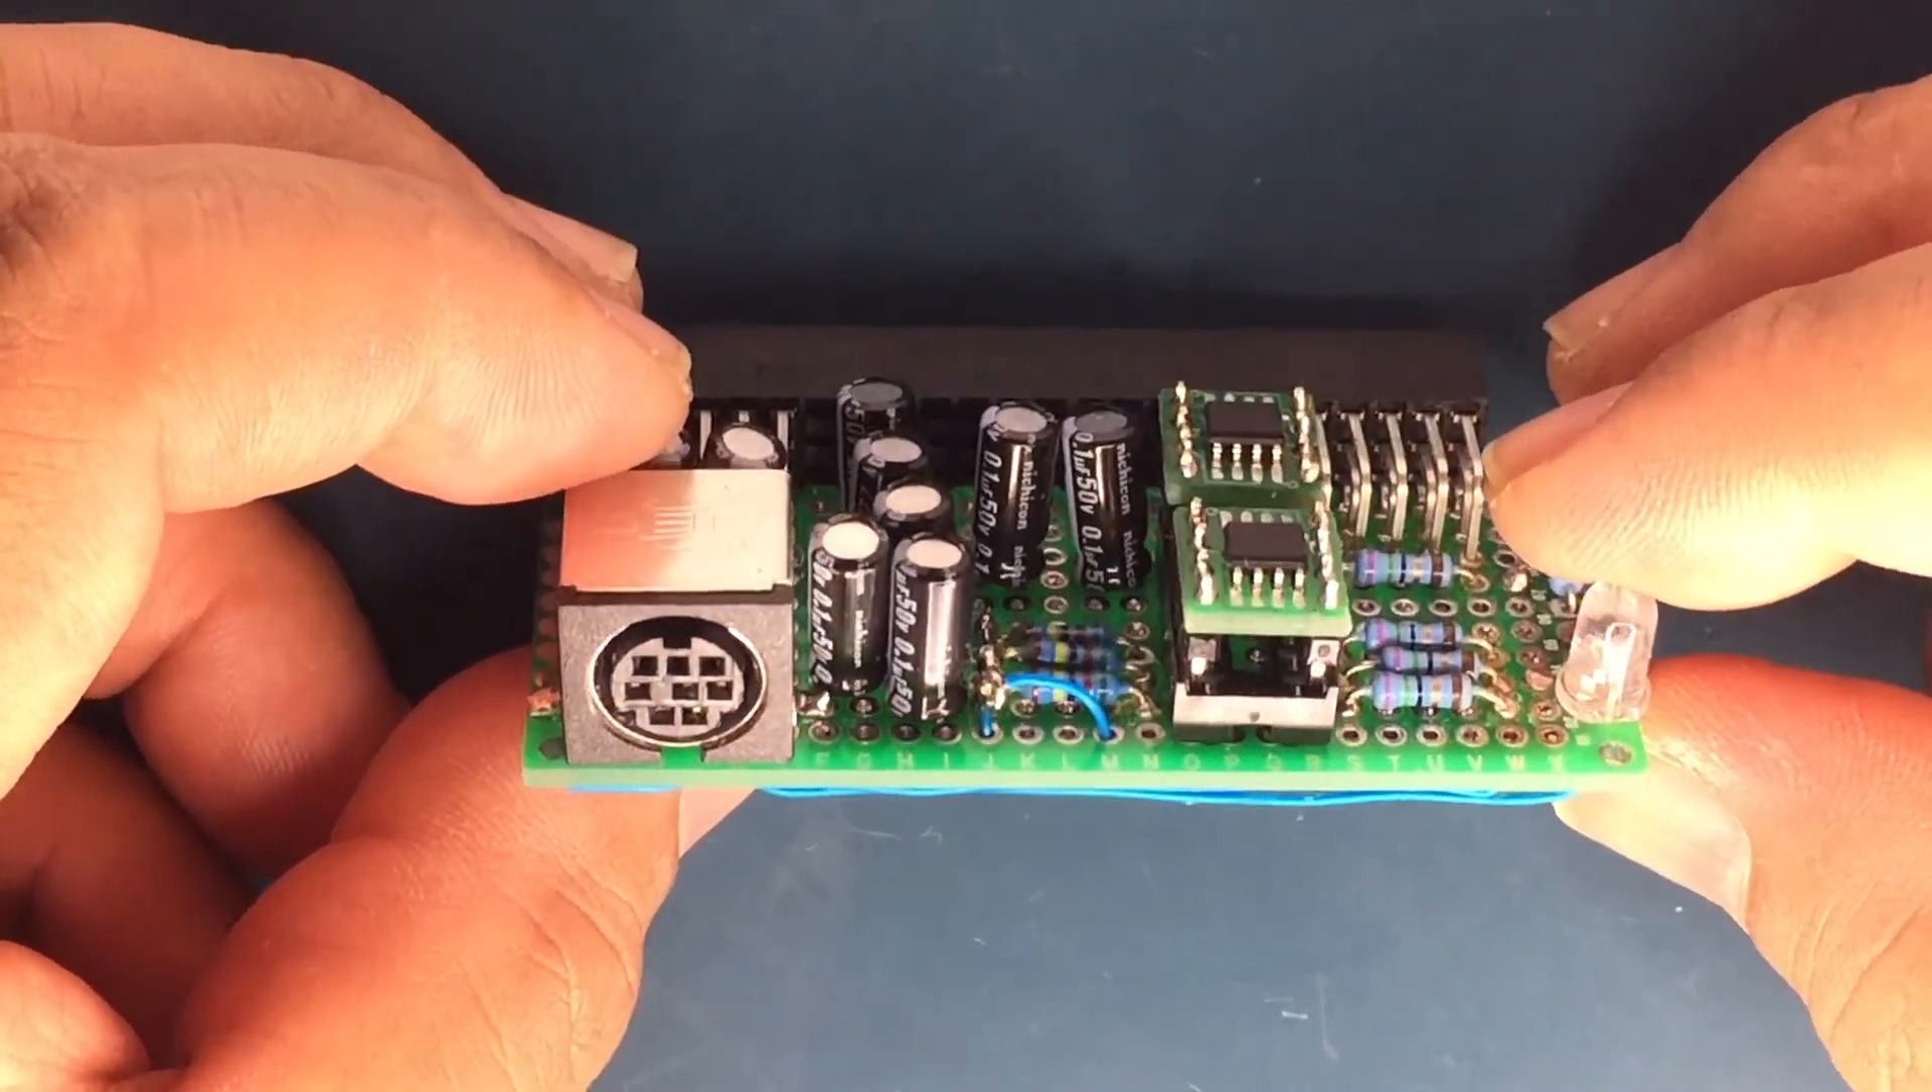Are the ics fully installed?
Yes.